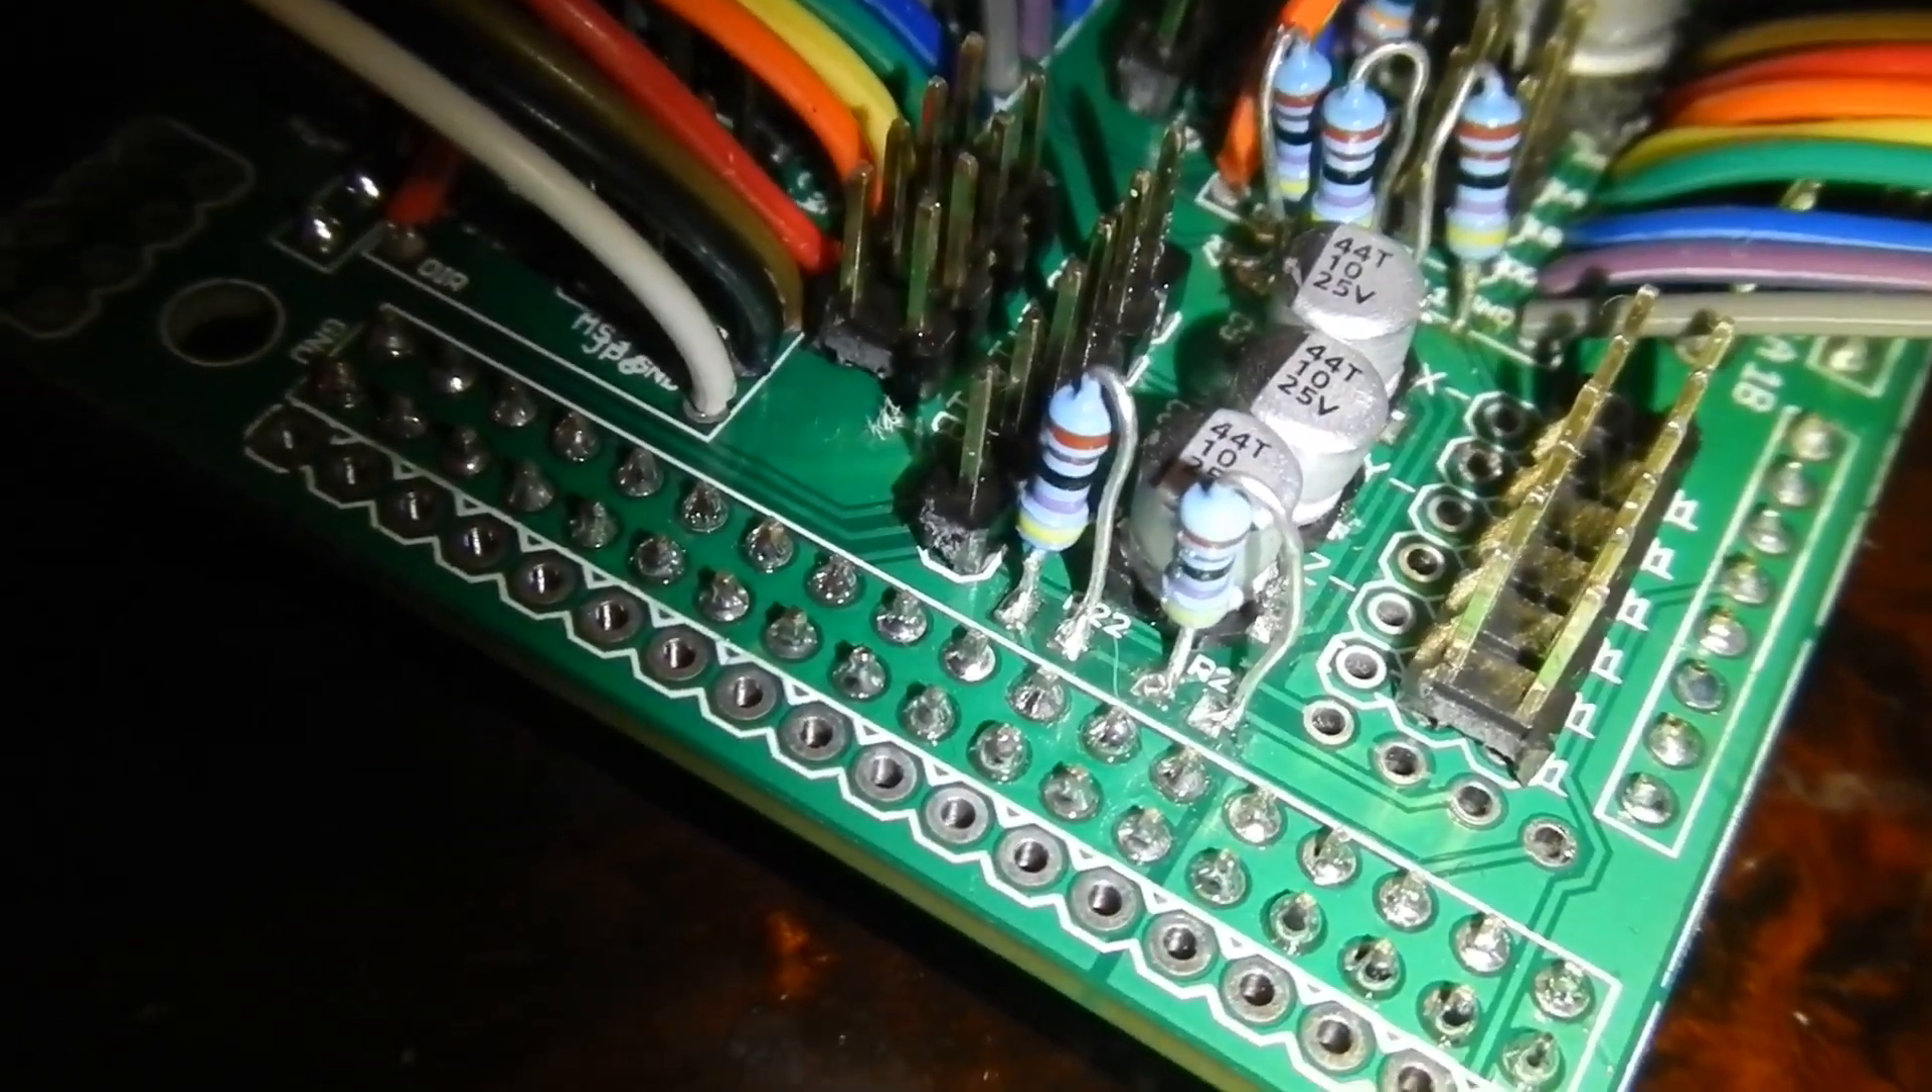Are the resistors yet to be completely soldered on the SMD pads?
No.